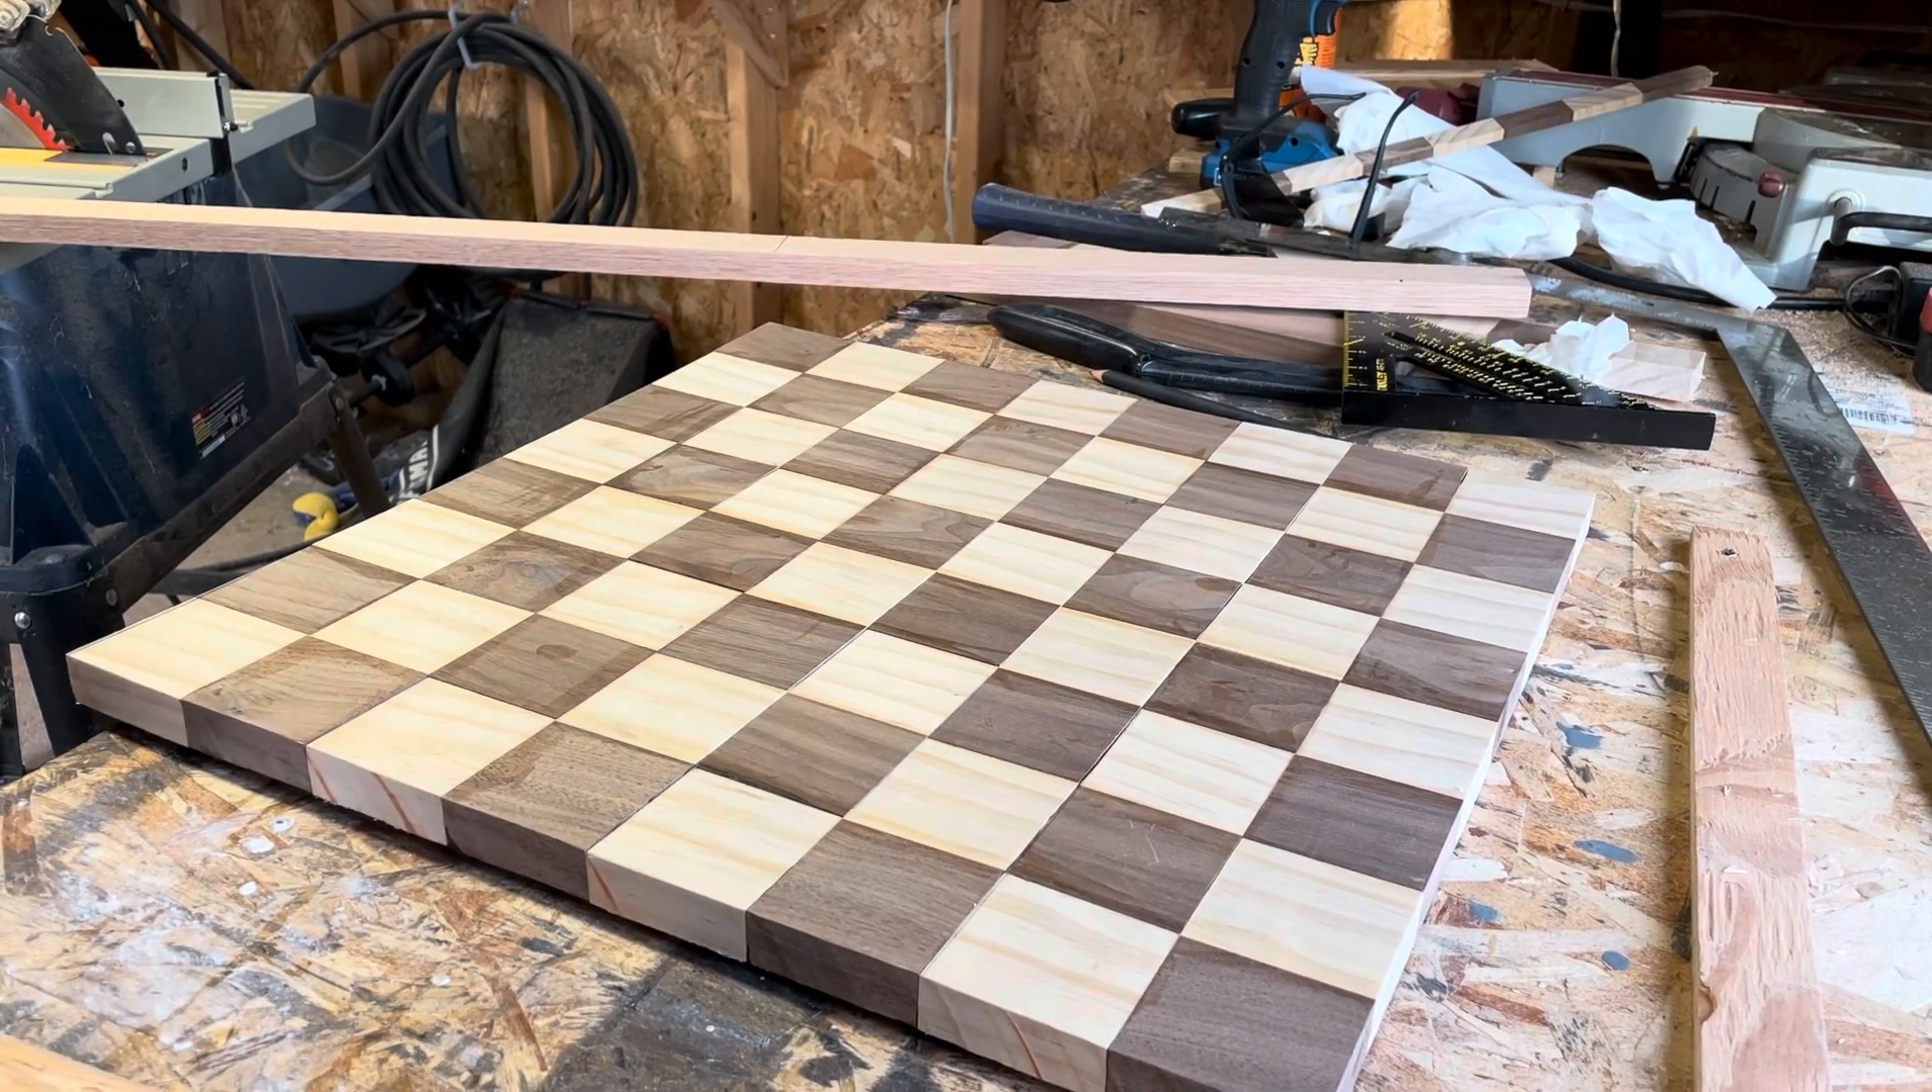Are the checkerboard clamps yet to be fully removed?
No.